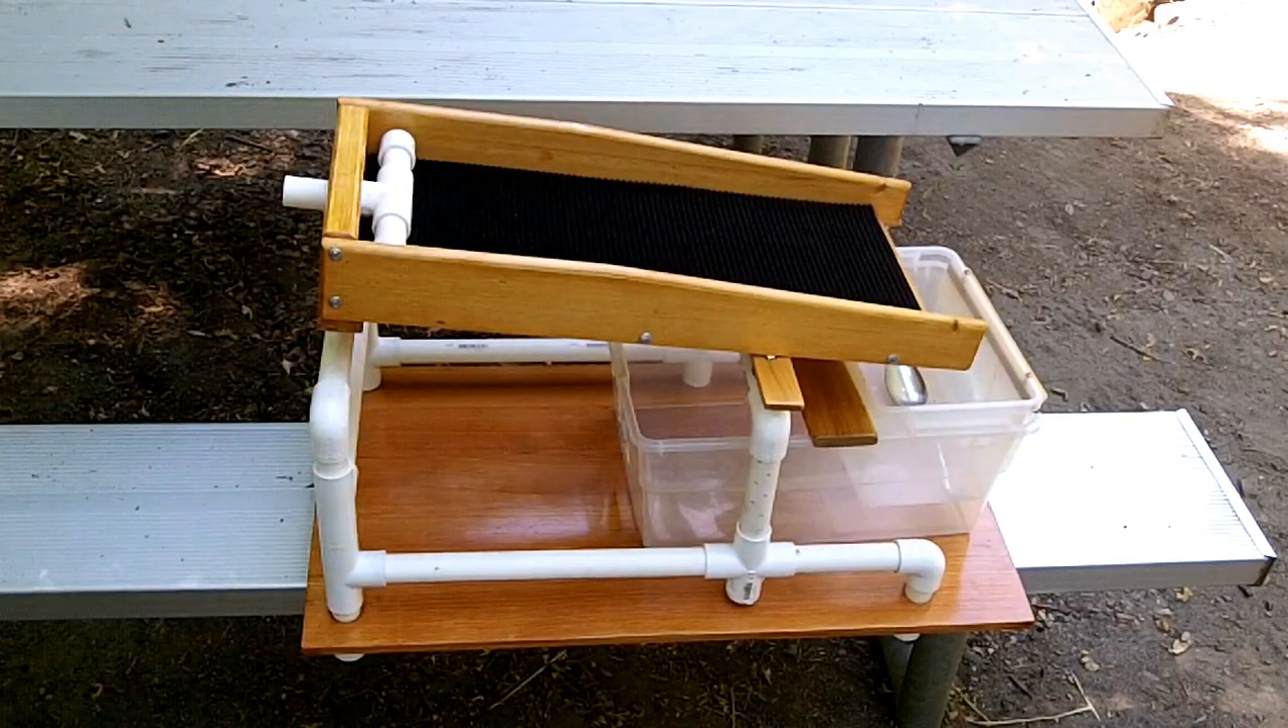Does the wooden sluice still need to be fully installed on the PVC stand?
No.